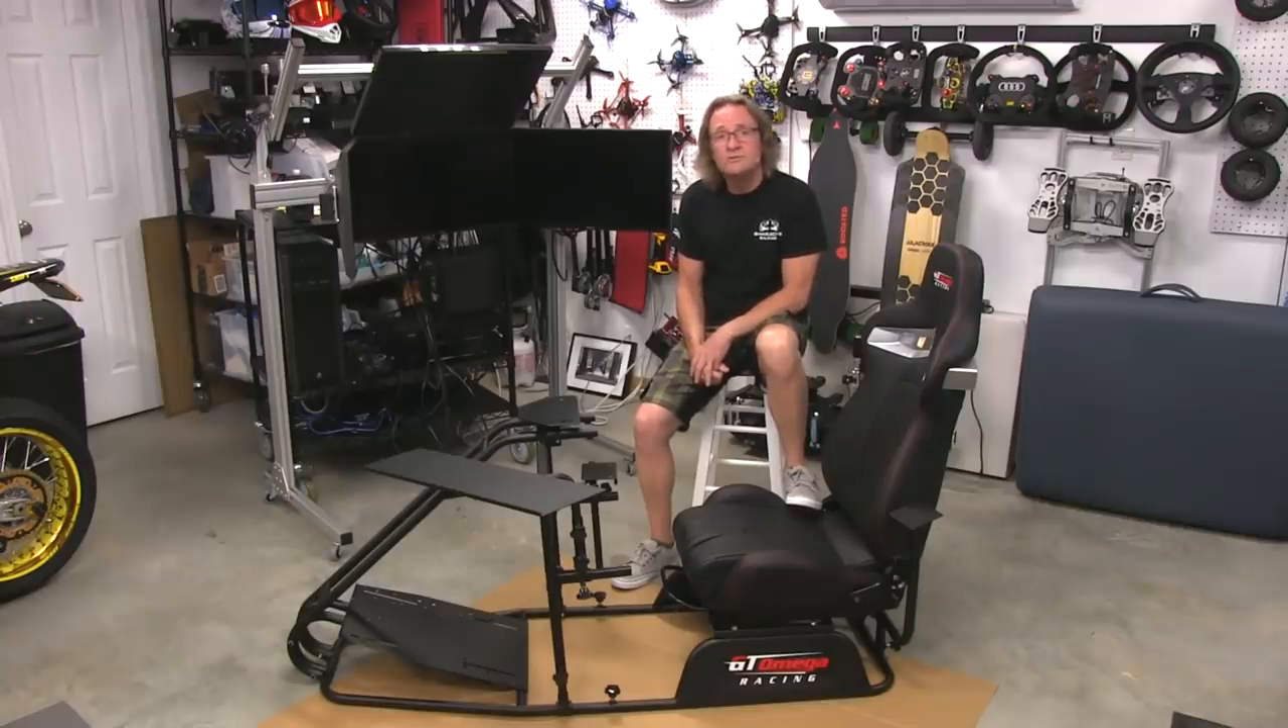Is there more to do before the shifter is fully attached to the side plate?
Yes.